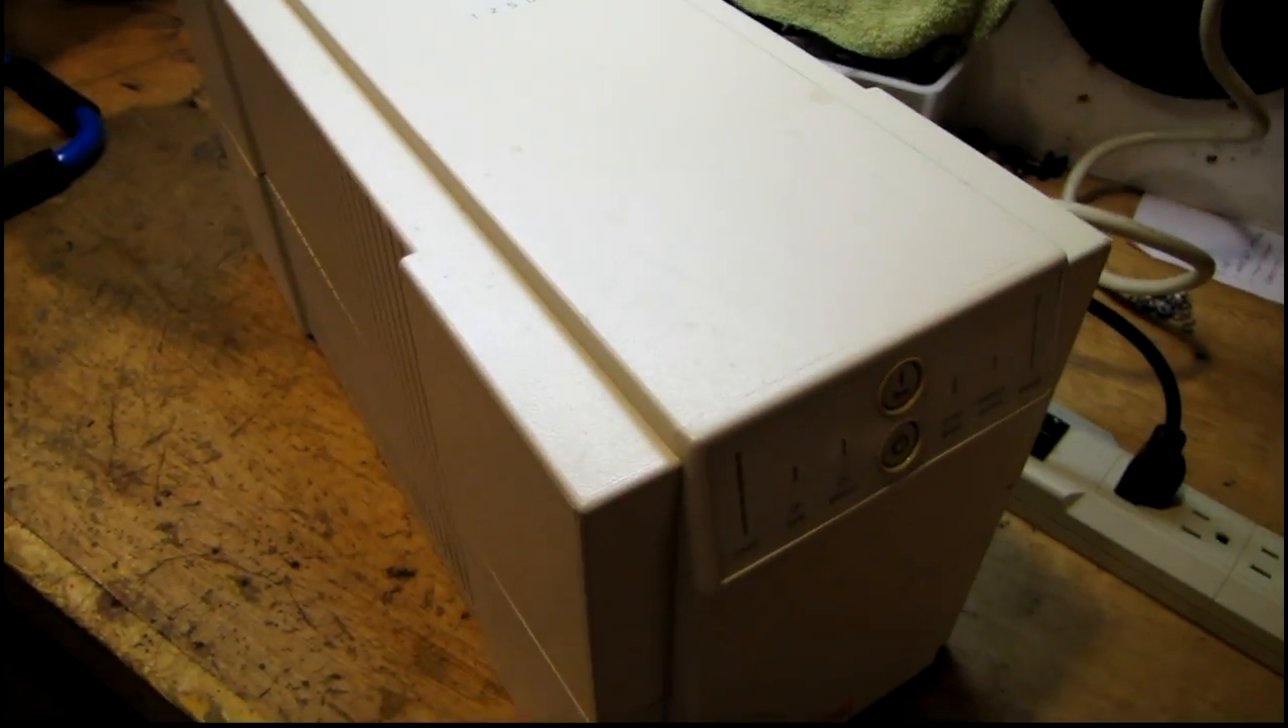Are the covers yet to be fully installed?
No.